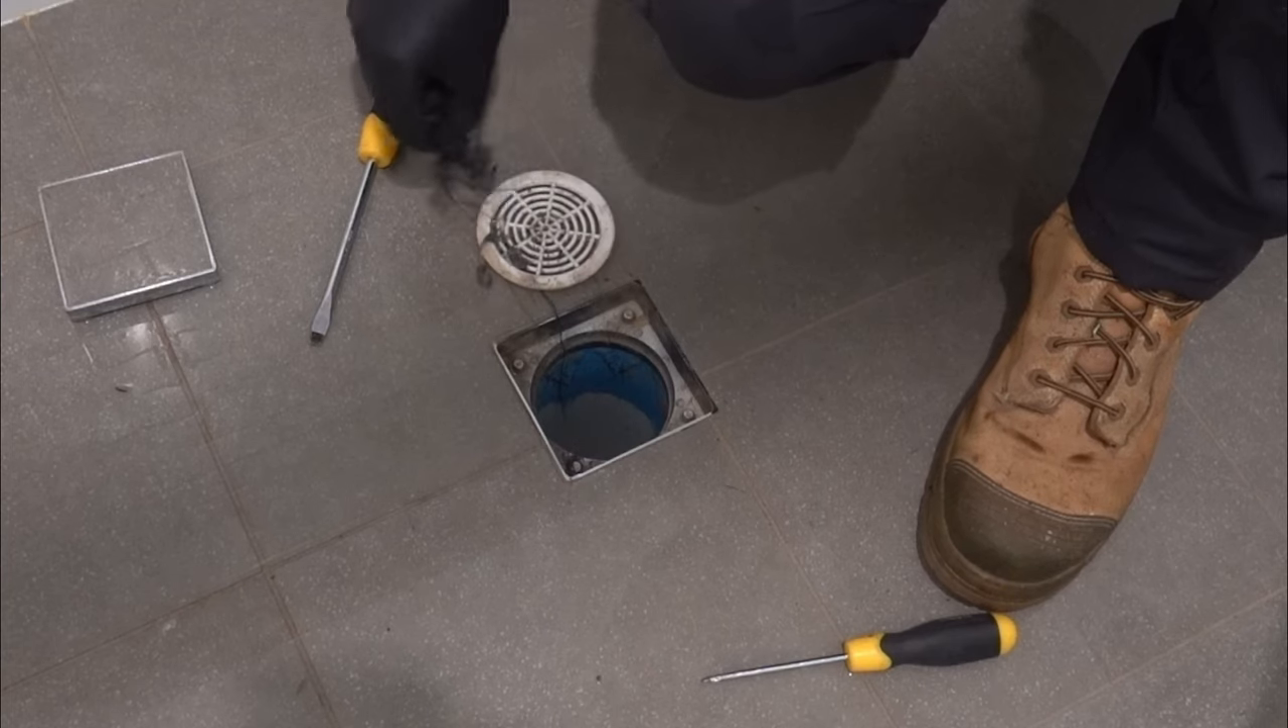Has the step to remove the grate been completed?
Yes.